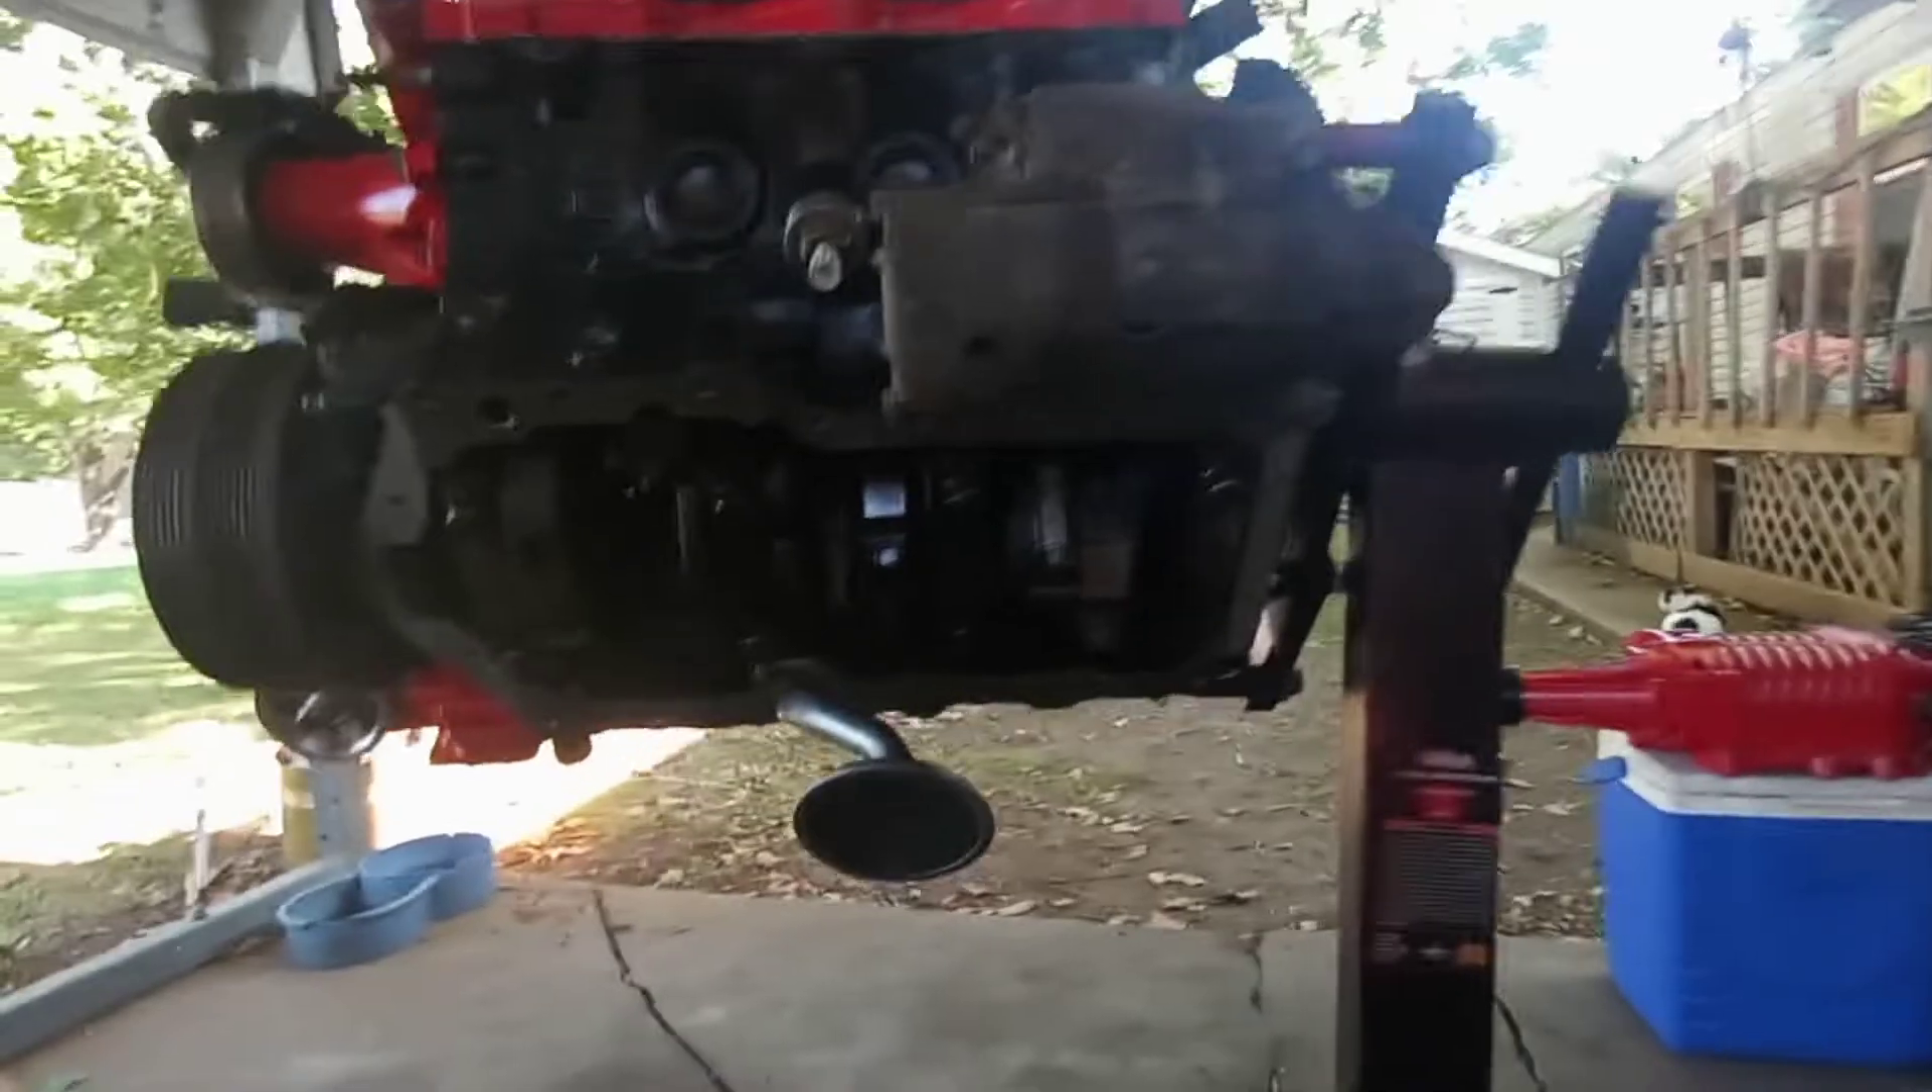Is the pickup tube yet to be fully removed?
Yes.